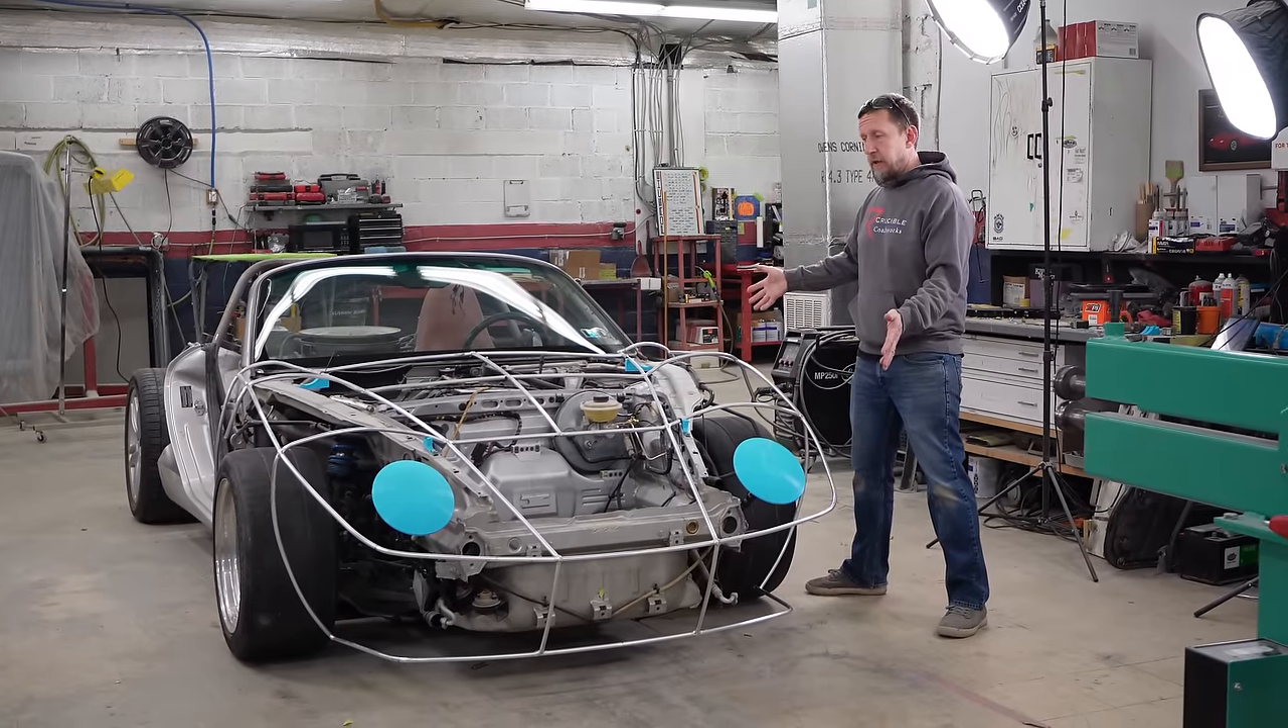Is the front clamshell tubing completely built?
Yes.